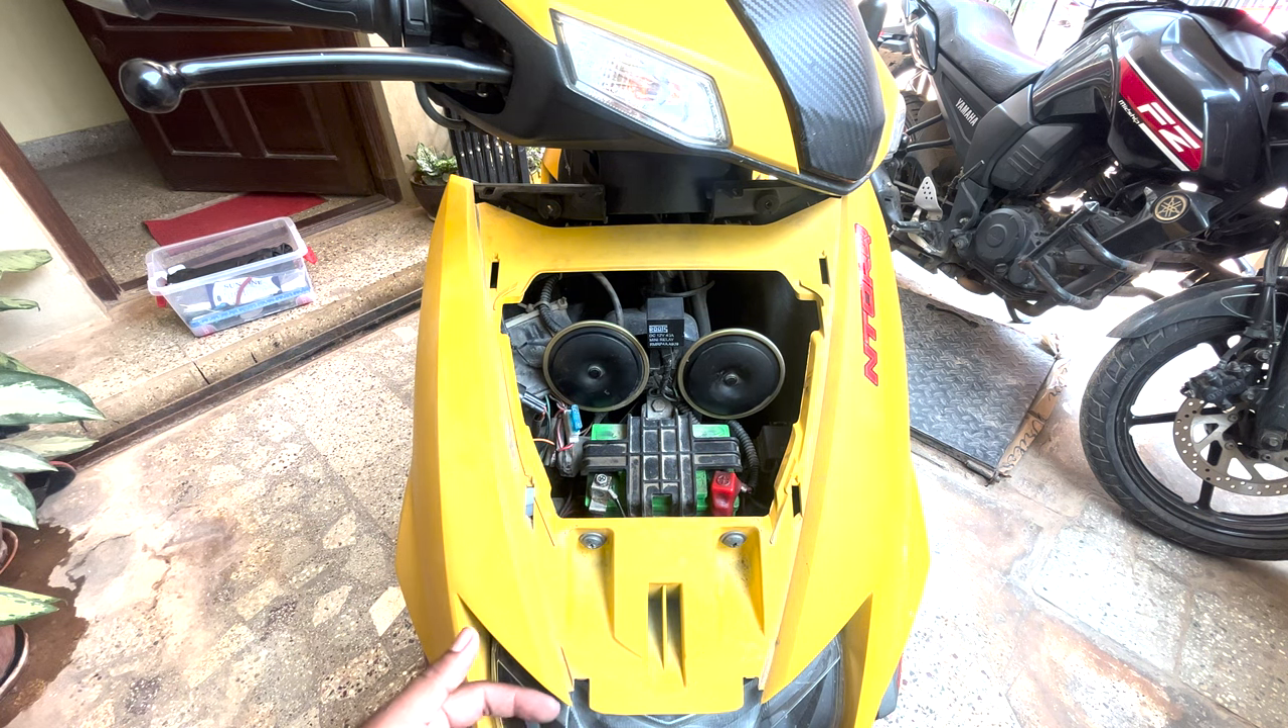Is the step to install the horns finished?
Yes.